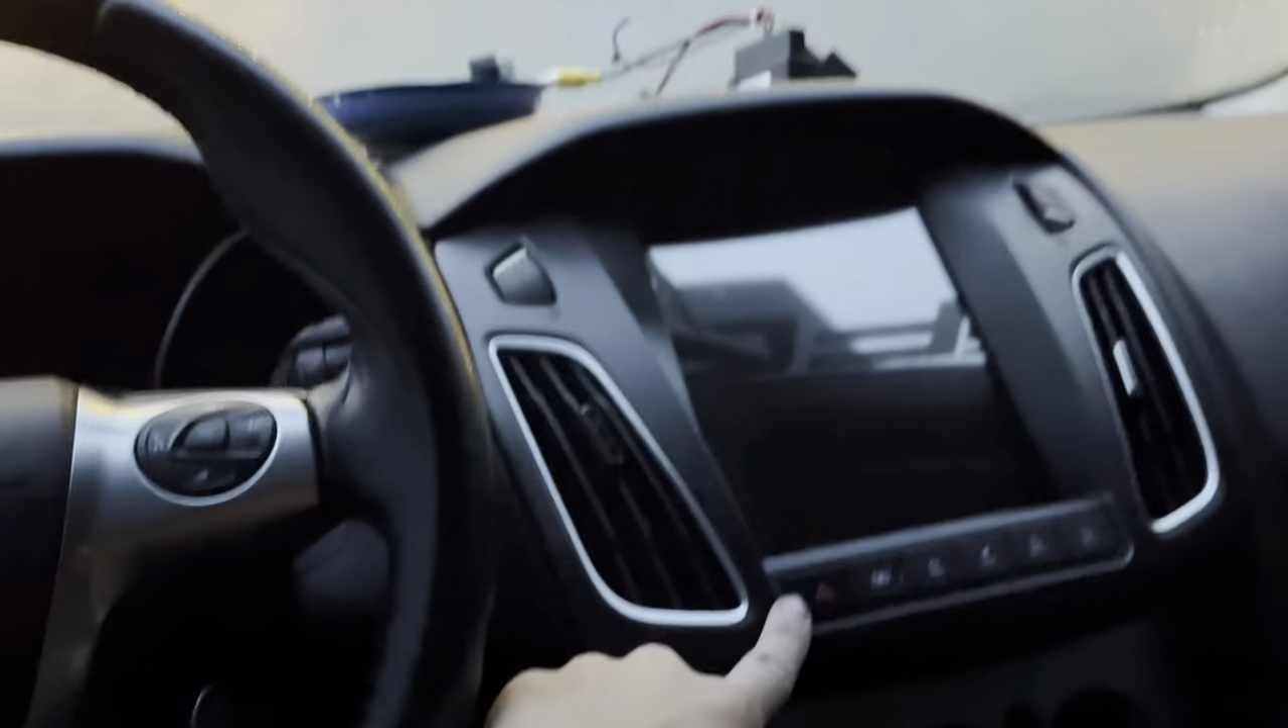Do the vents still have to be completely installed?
No.